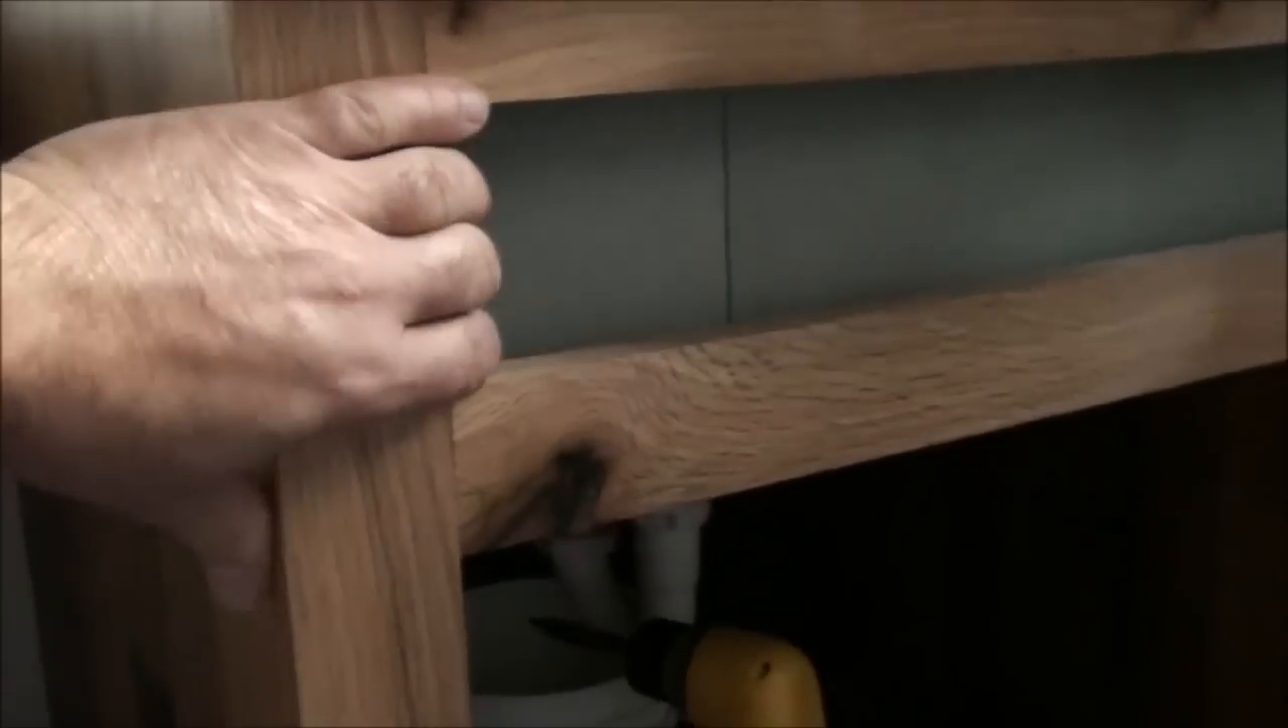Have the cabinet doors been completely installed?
No.